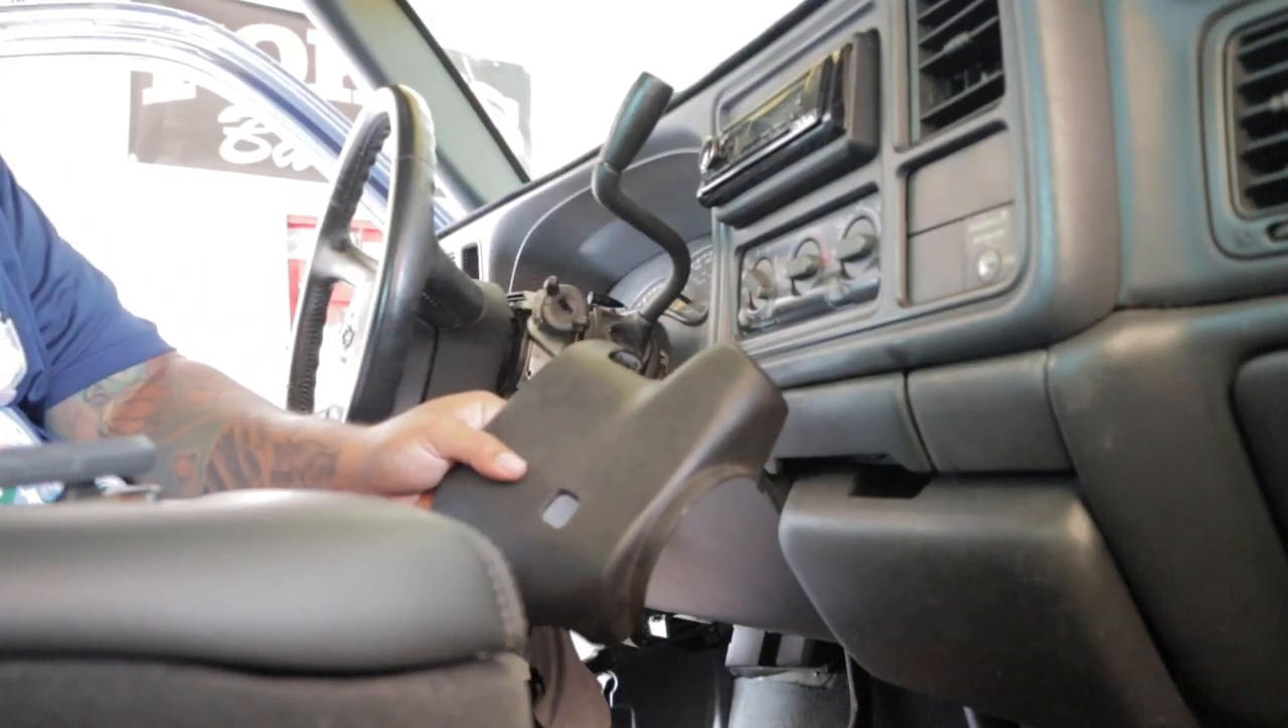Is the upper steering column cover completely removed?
Yes.